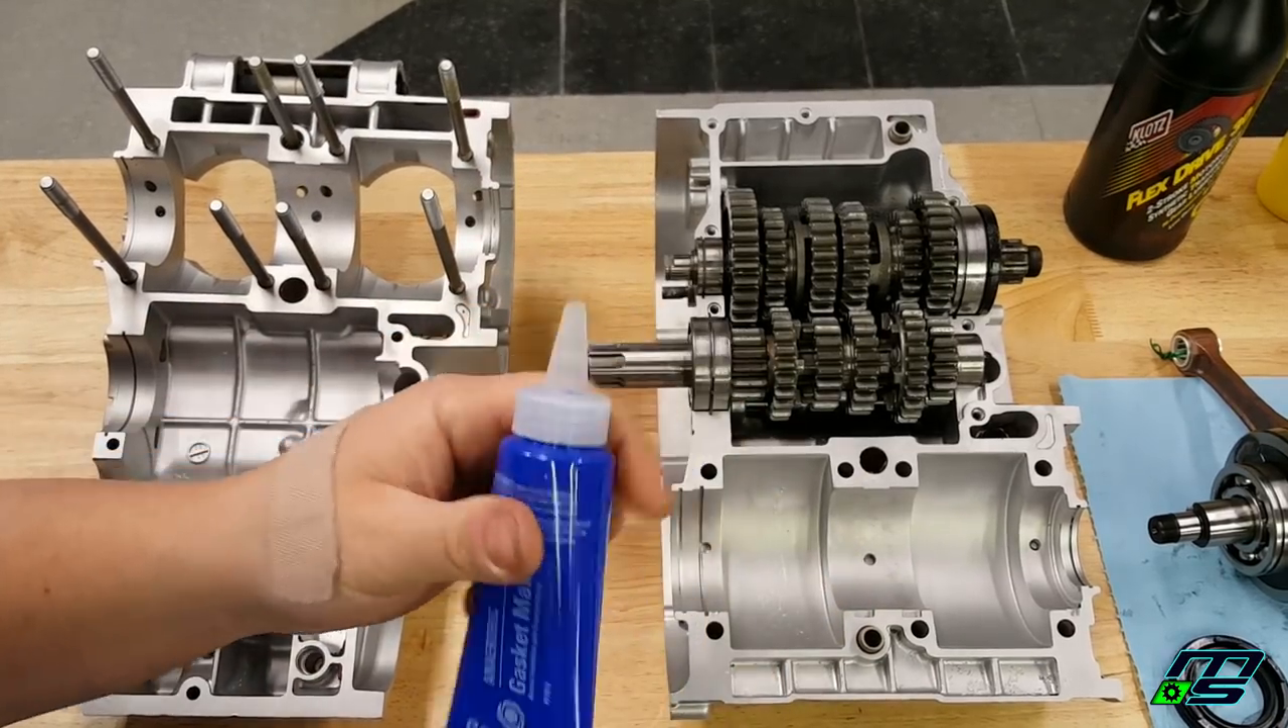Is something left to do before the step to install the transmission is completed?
No.